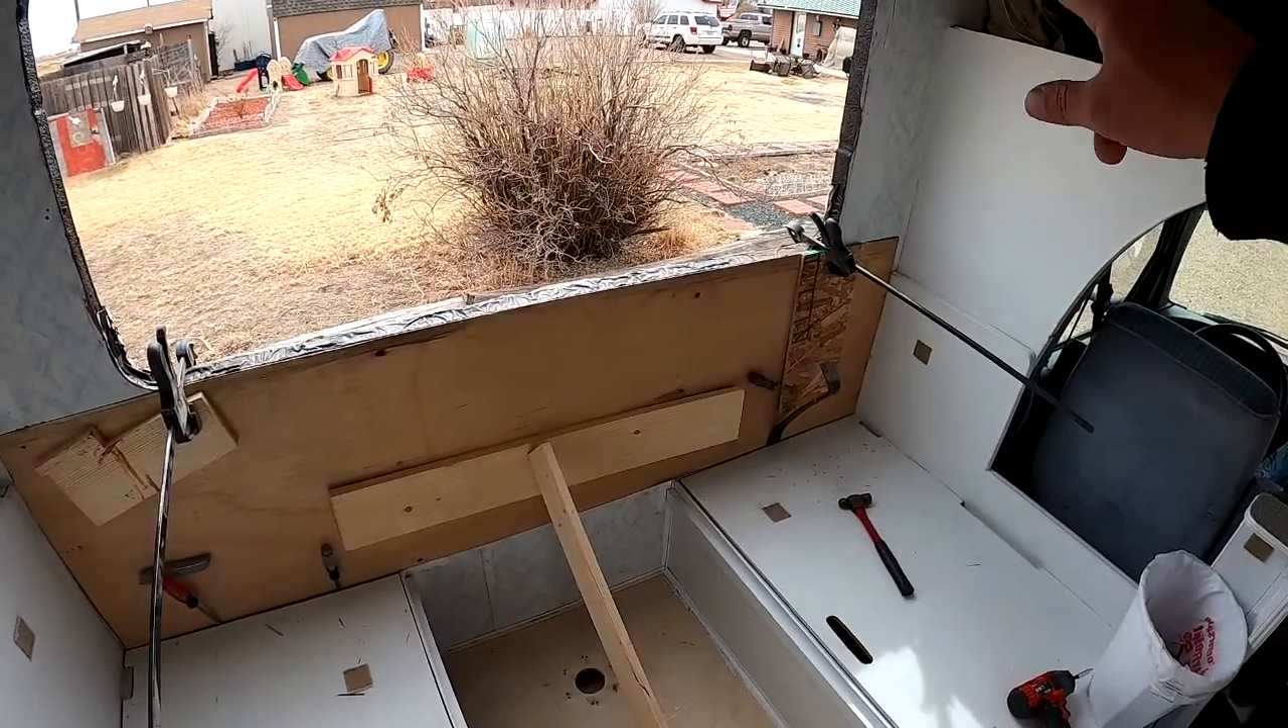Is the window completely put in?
No.